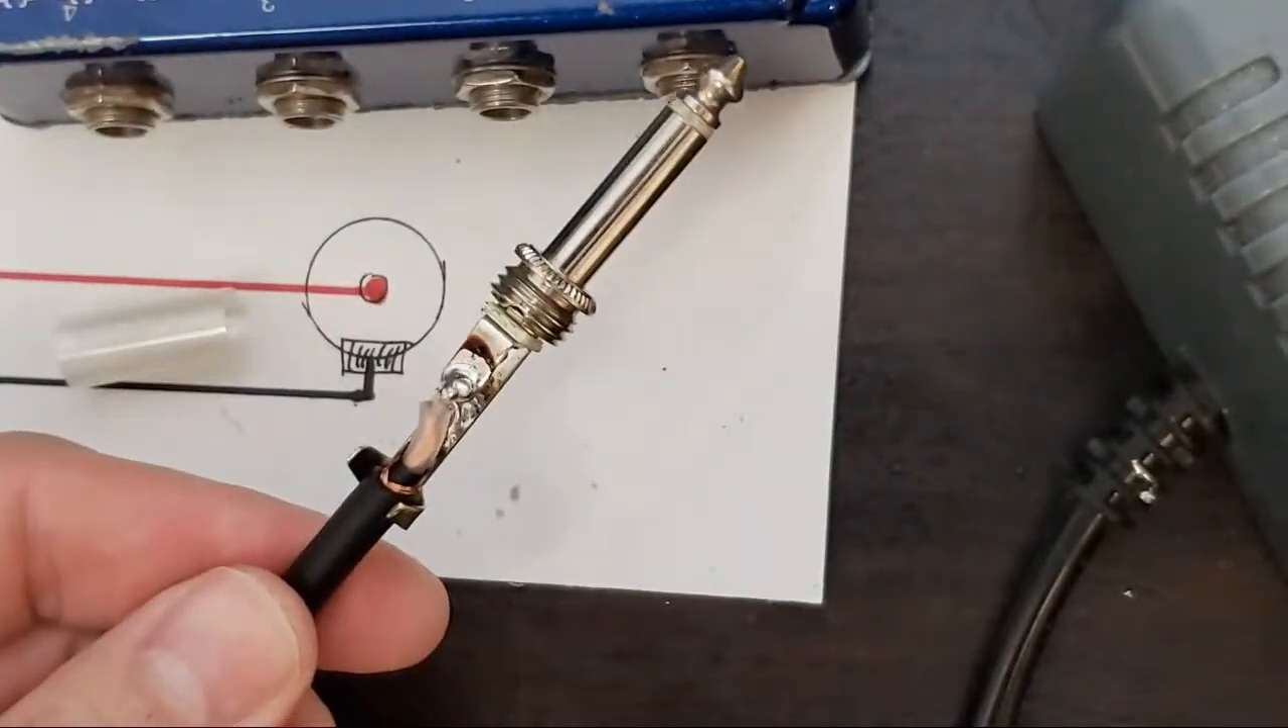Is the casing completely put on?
No.